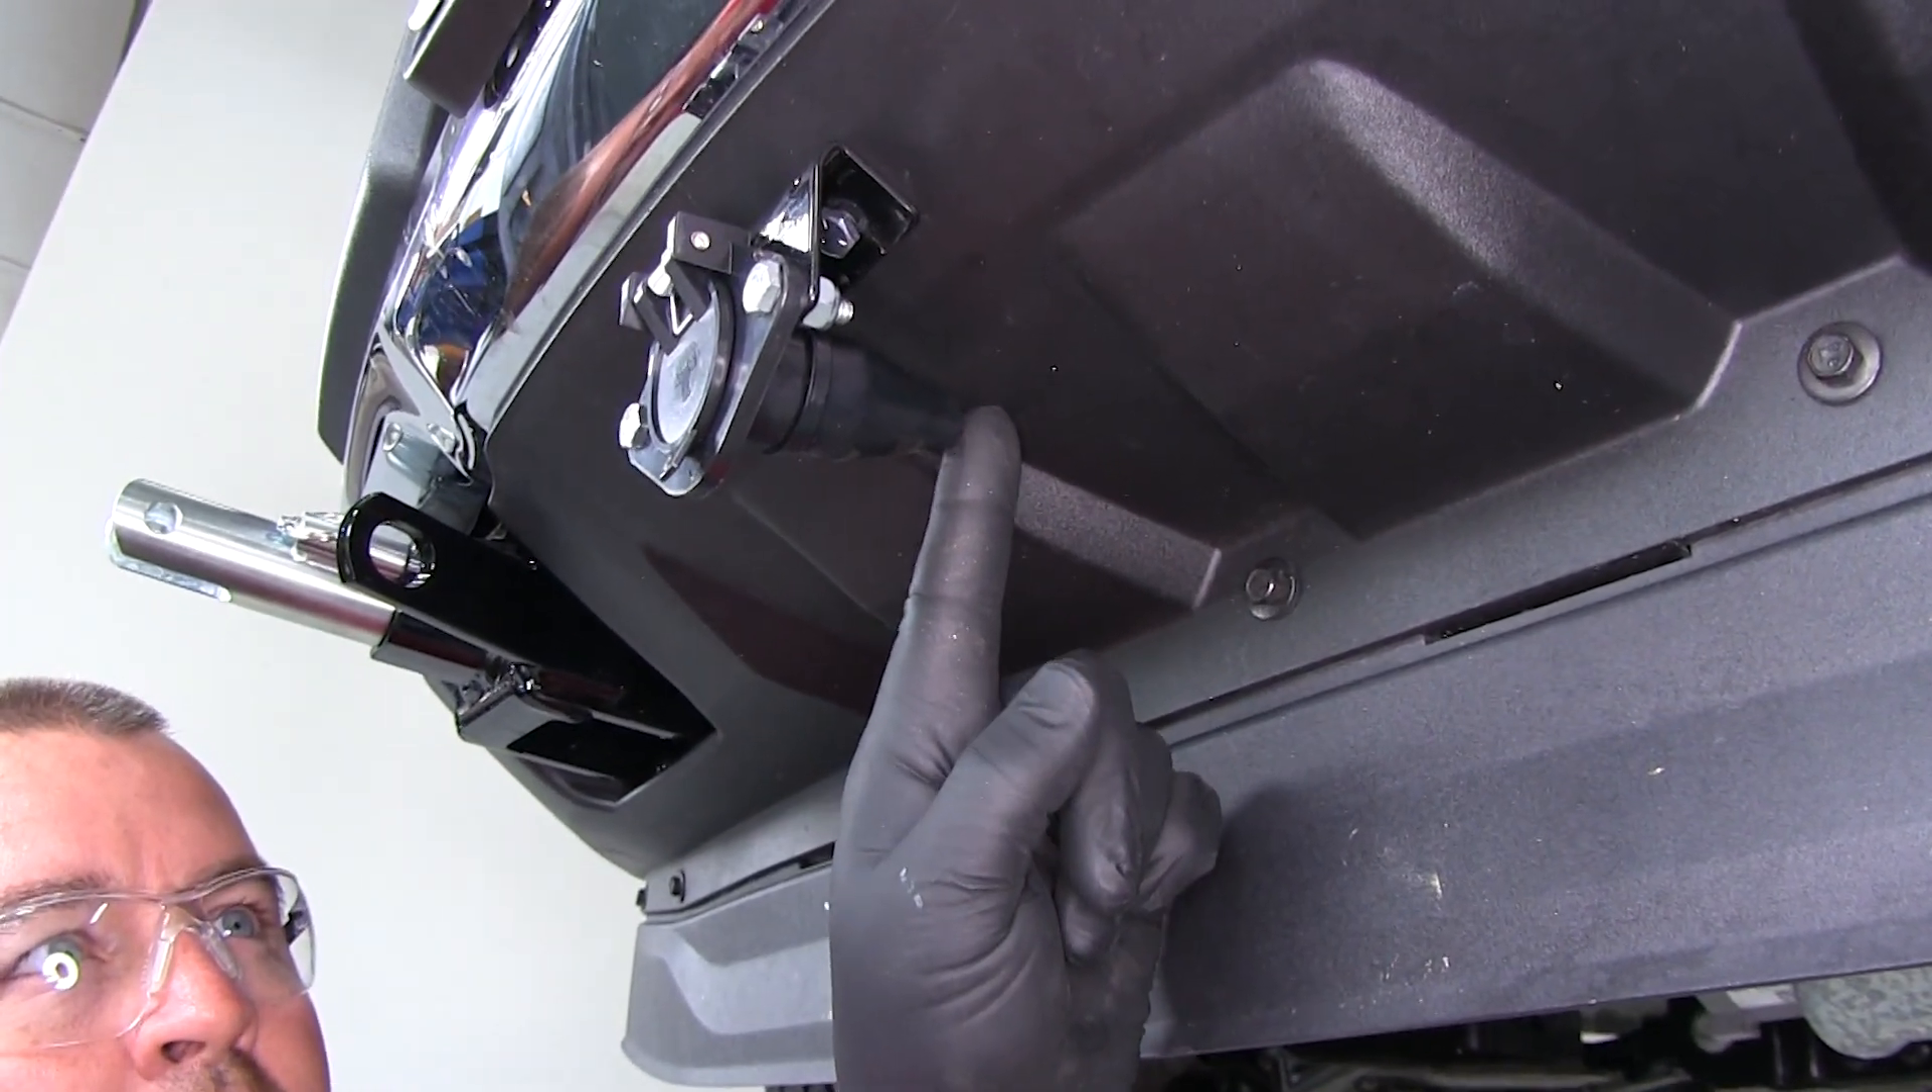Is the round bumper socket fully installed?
Yes.